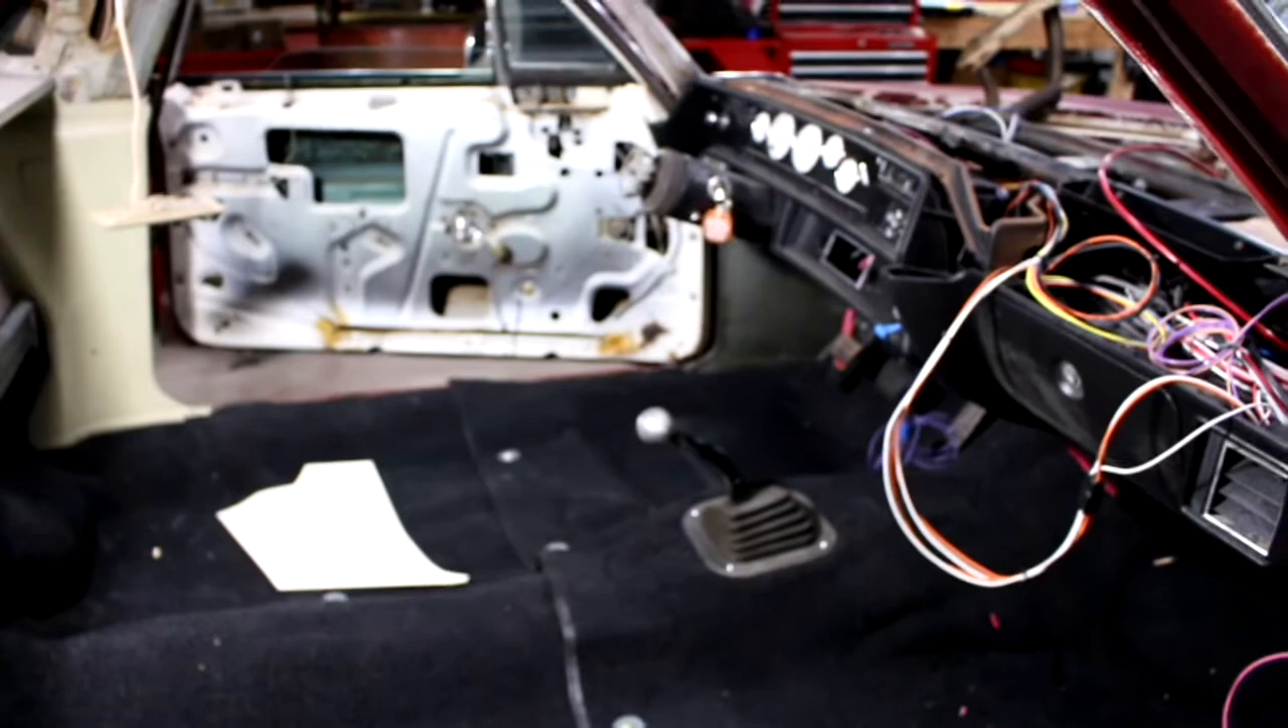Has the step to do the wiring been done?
No.